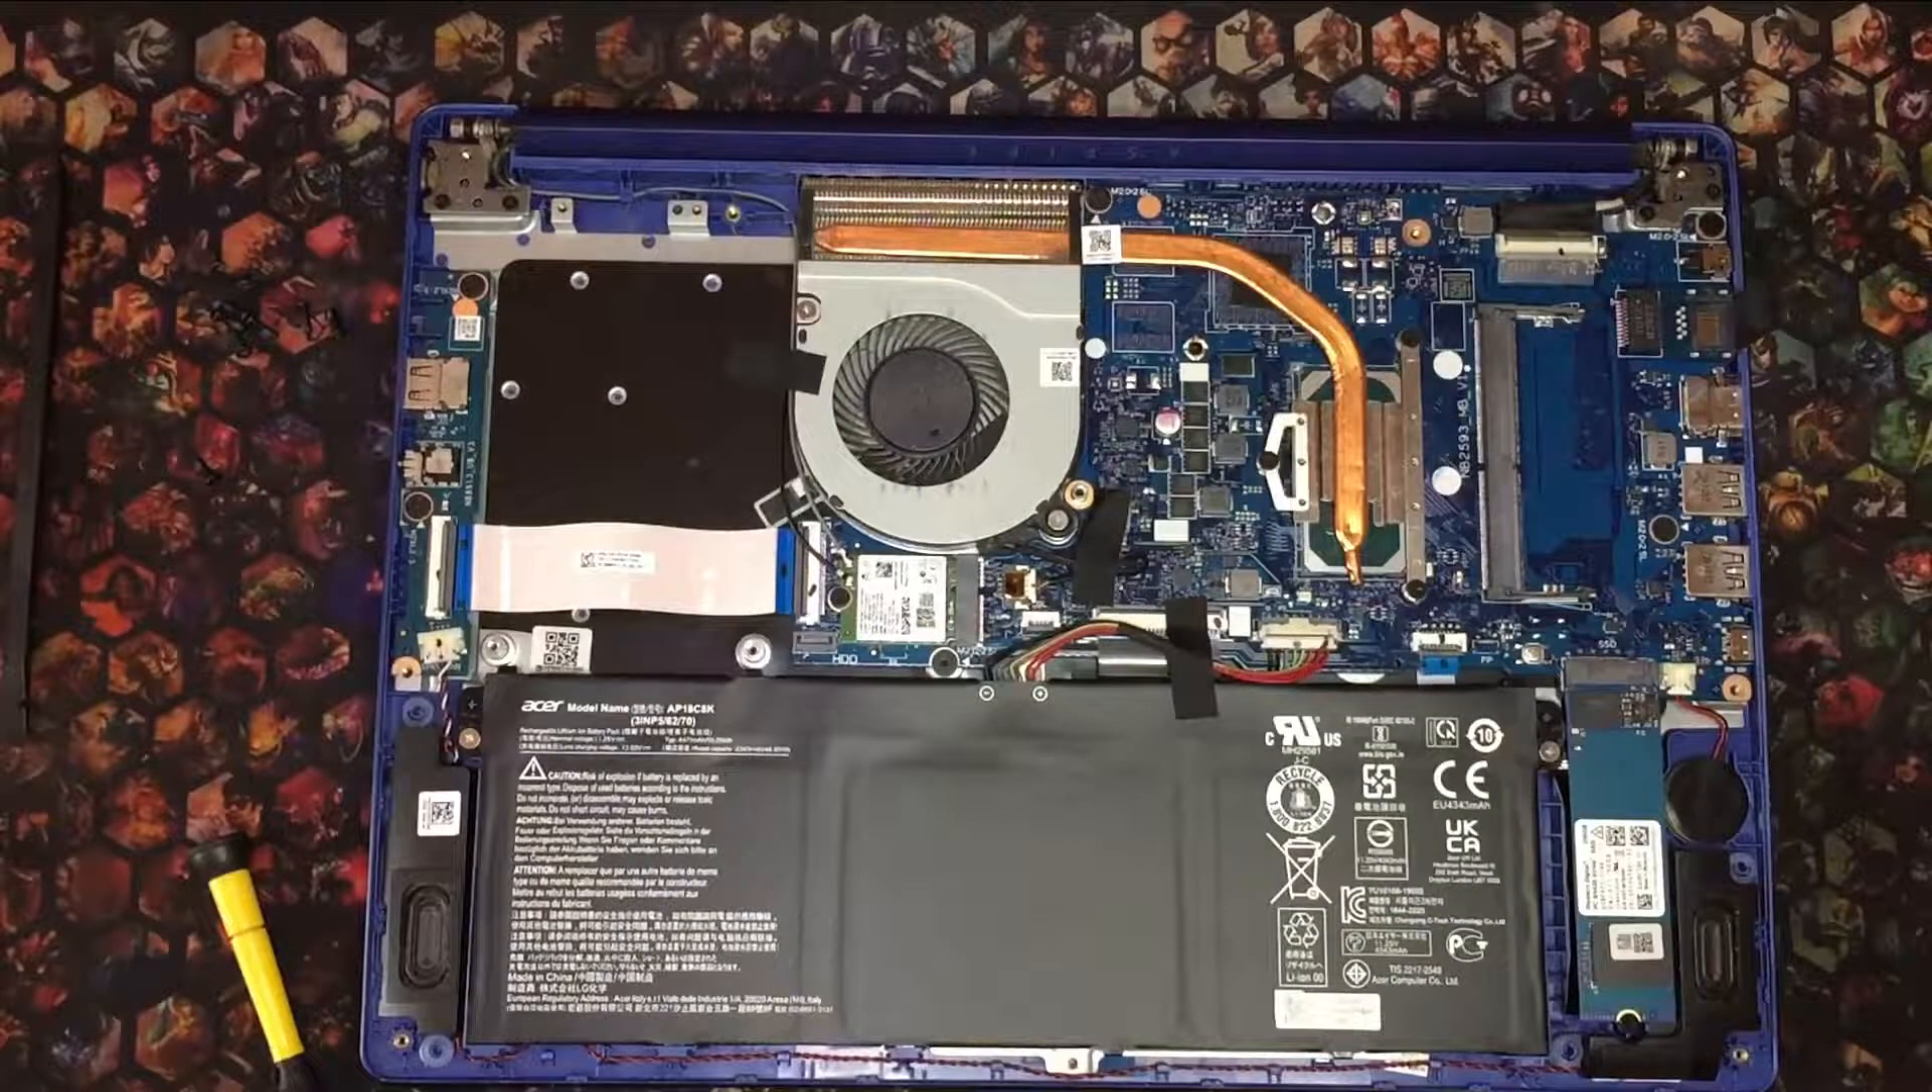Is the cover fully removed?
Yes.